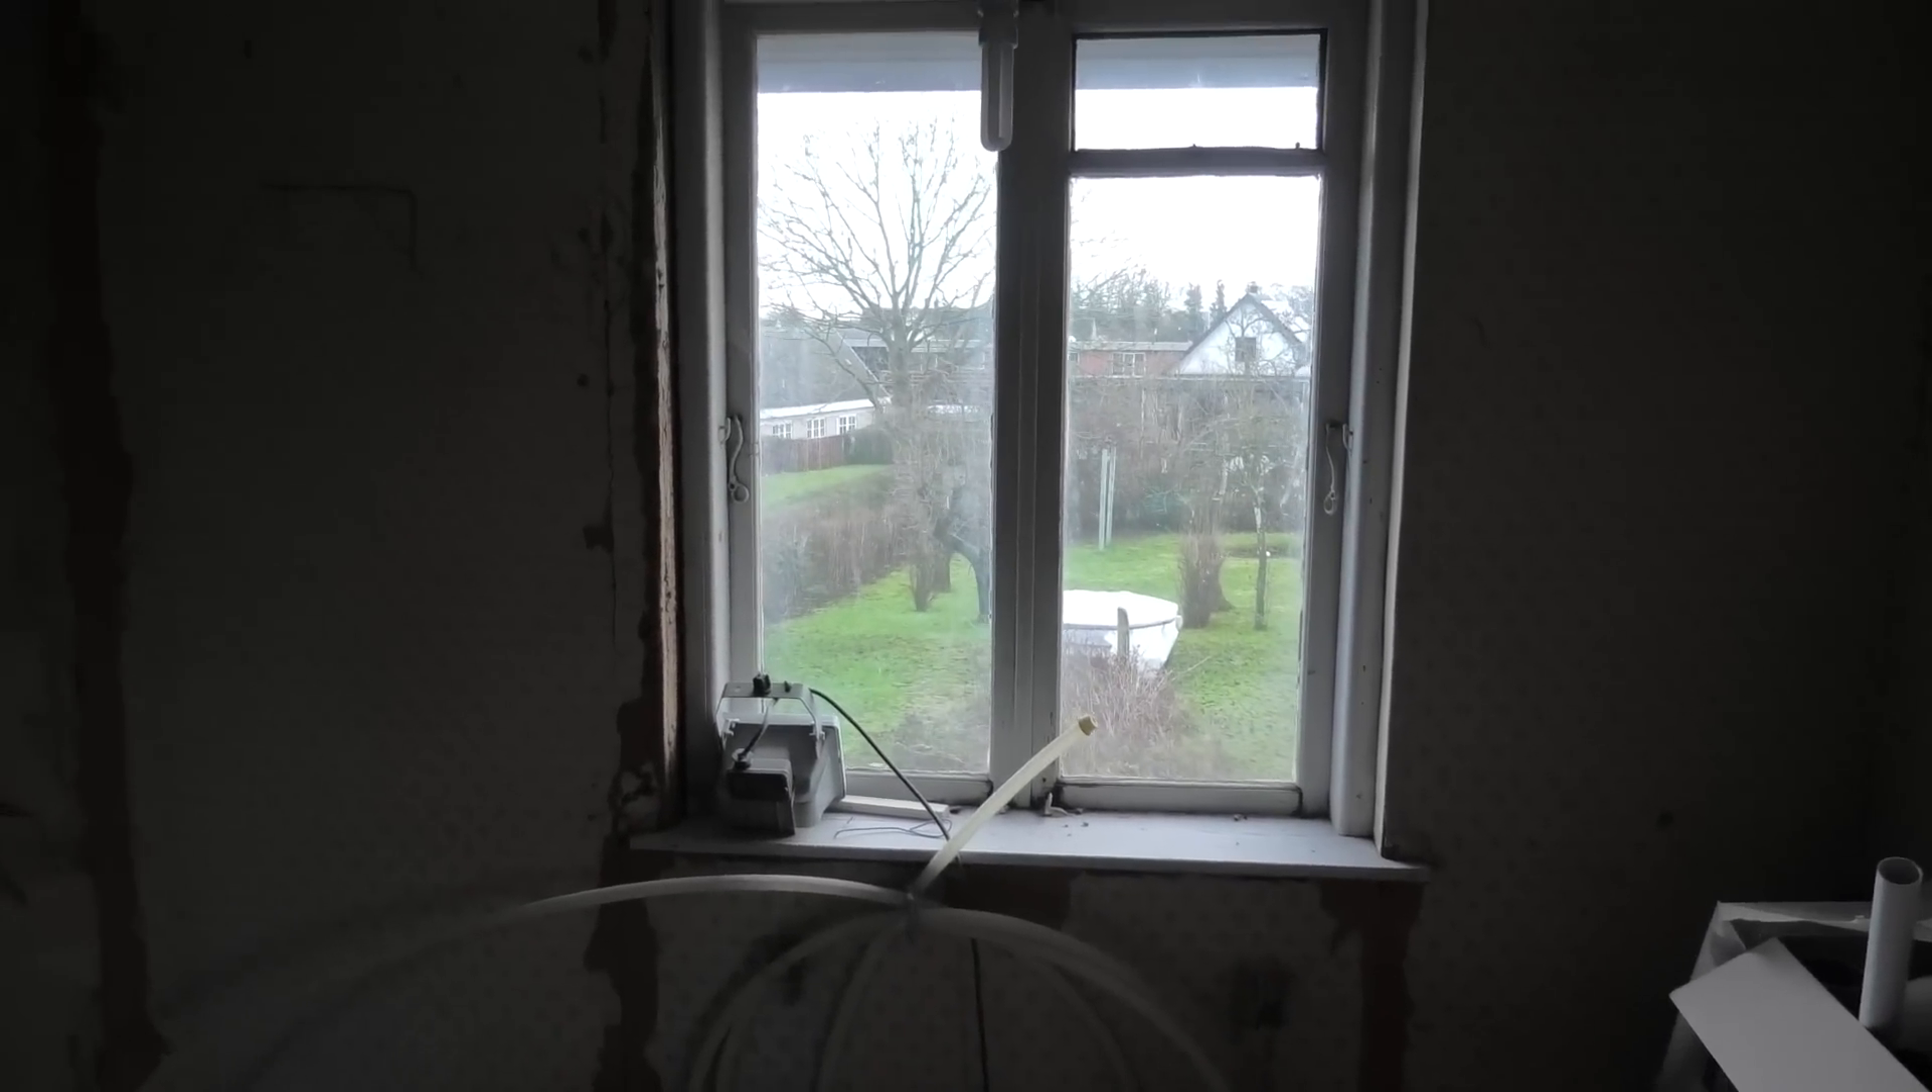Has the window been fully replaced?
No.